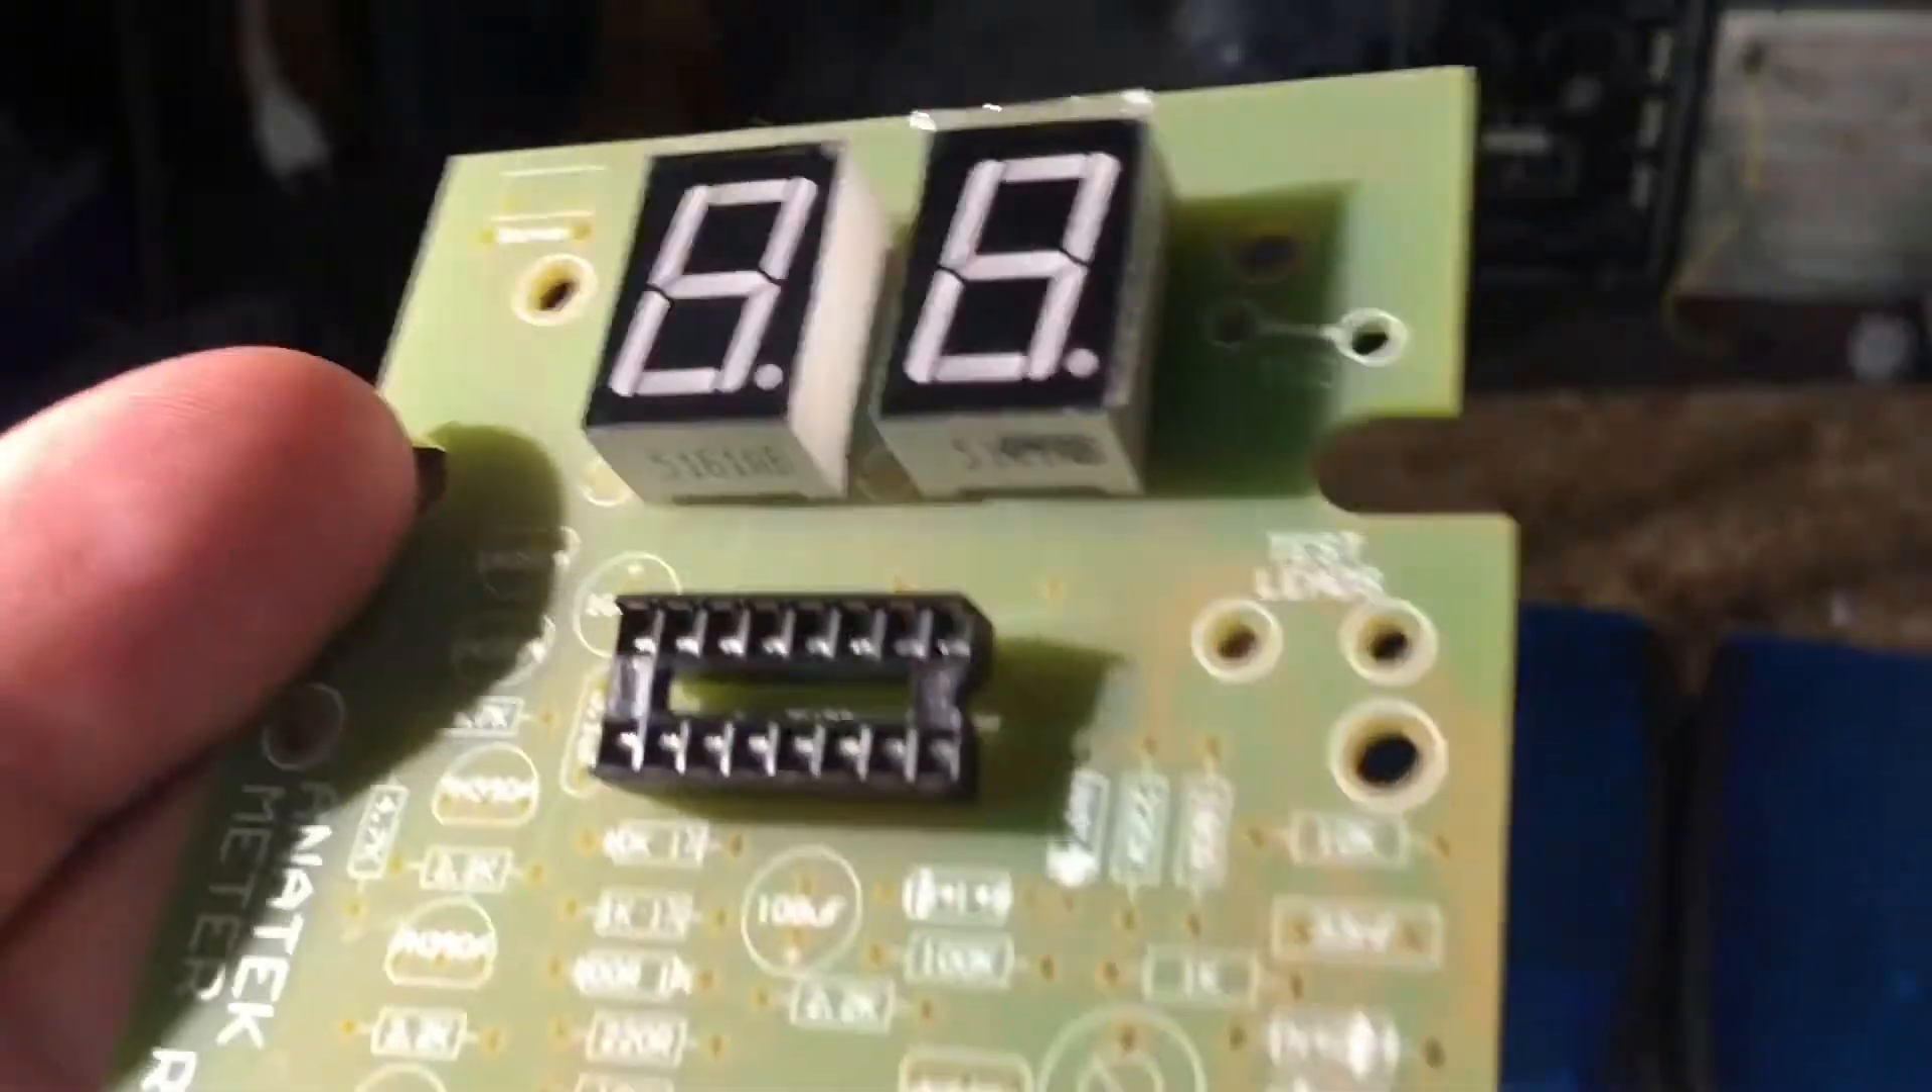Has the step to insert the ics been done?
No.